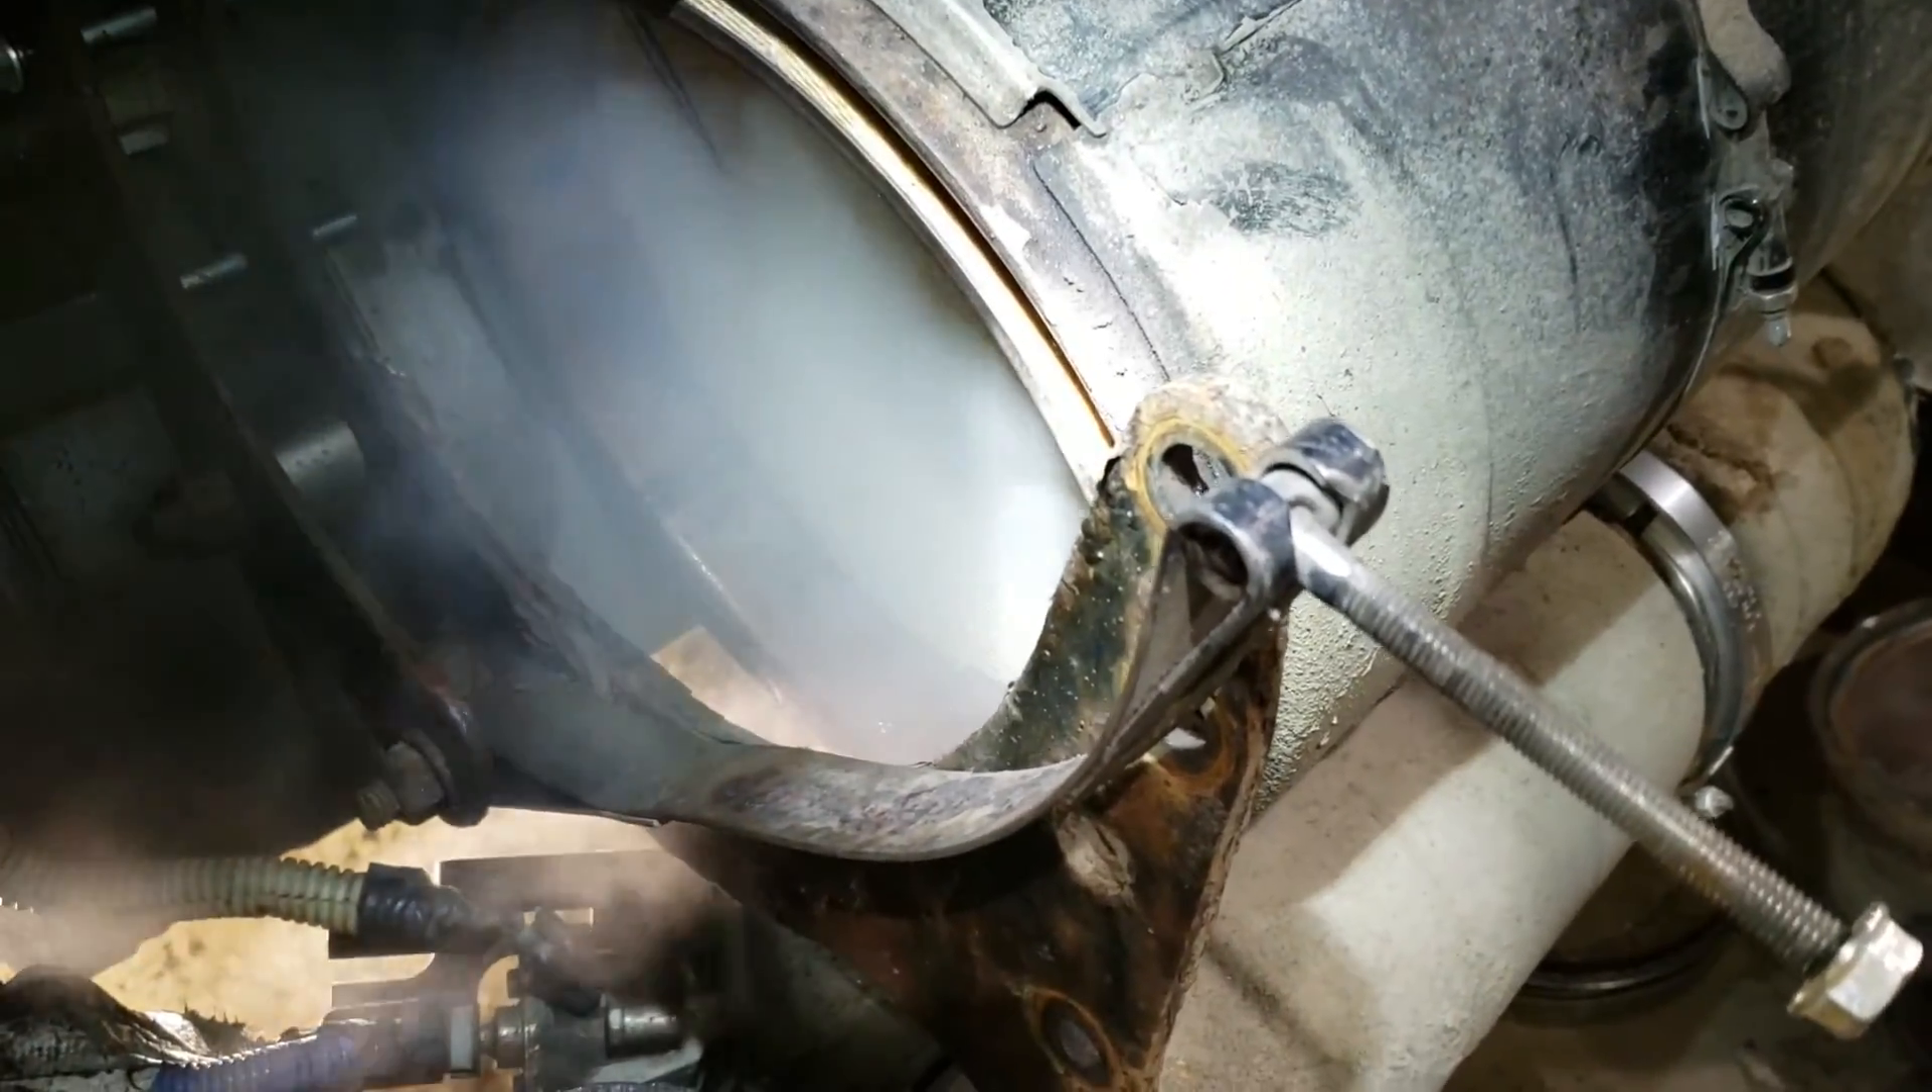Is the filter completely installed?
No.